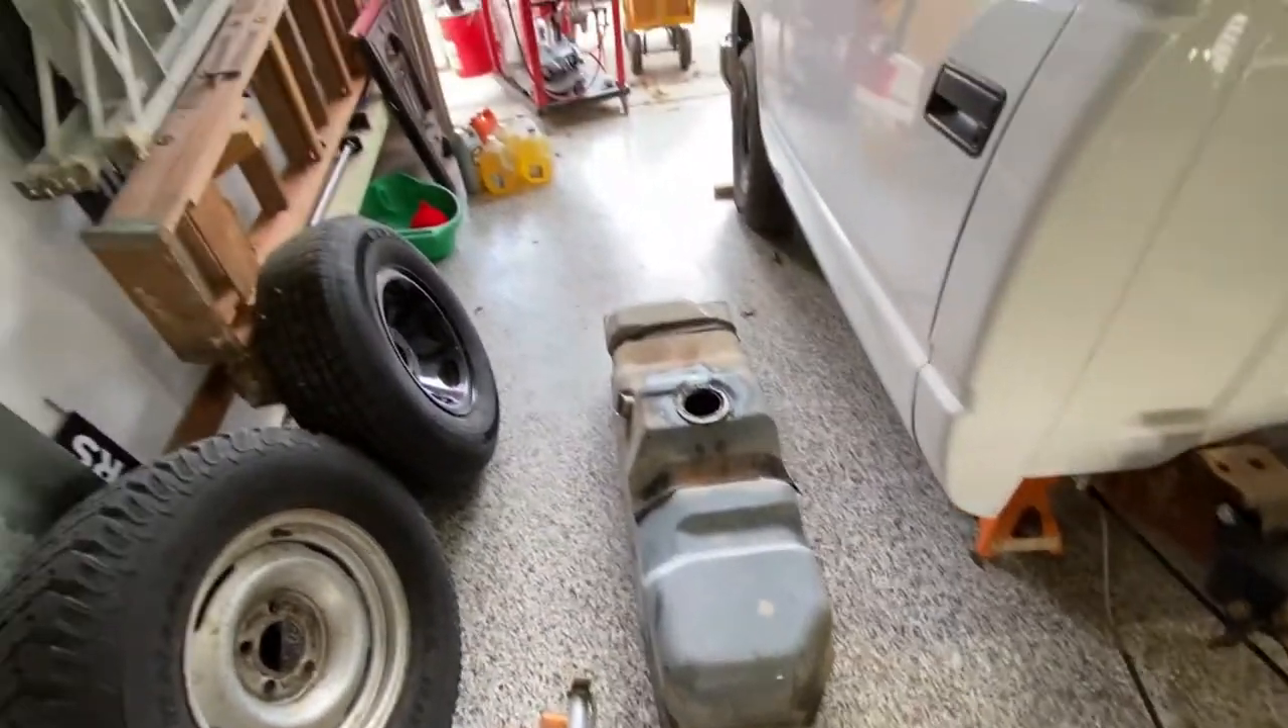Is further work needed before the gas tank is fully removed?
No.